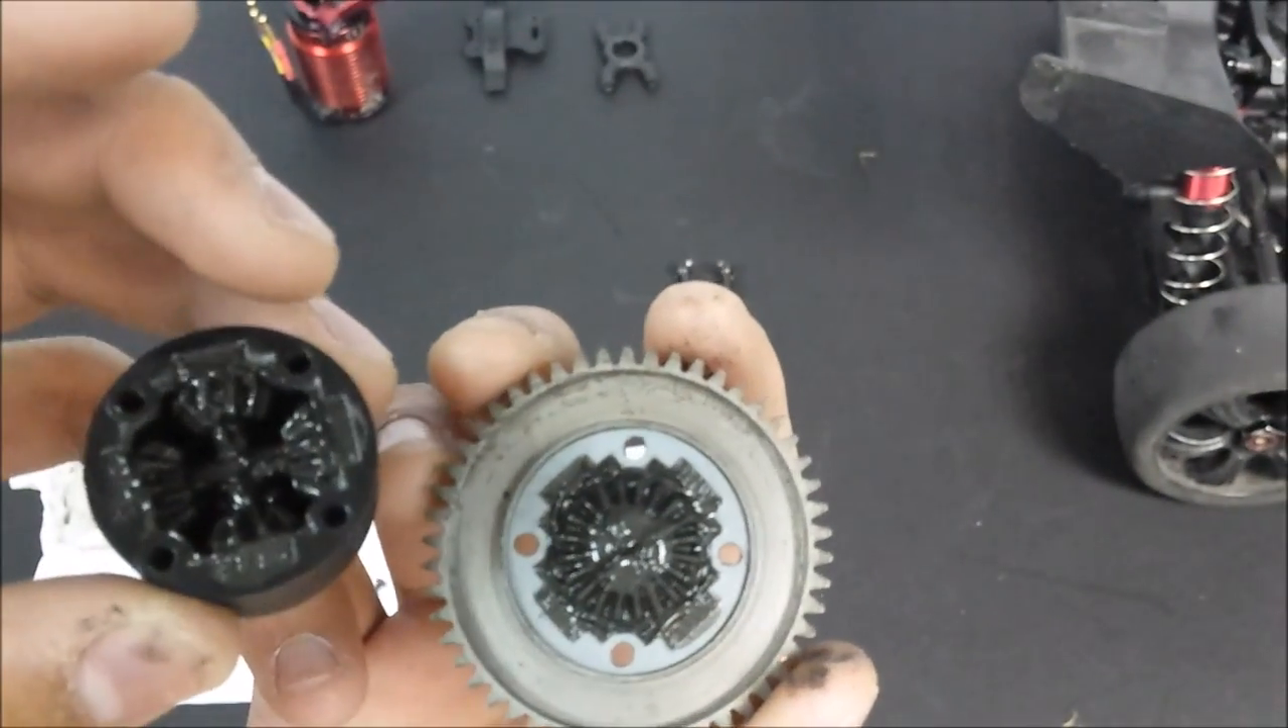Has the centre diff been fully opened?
Yes.